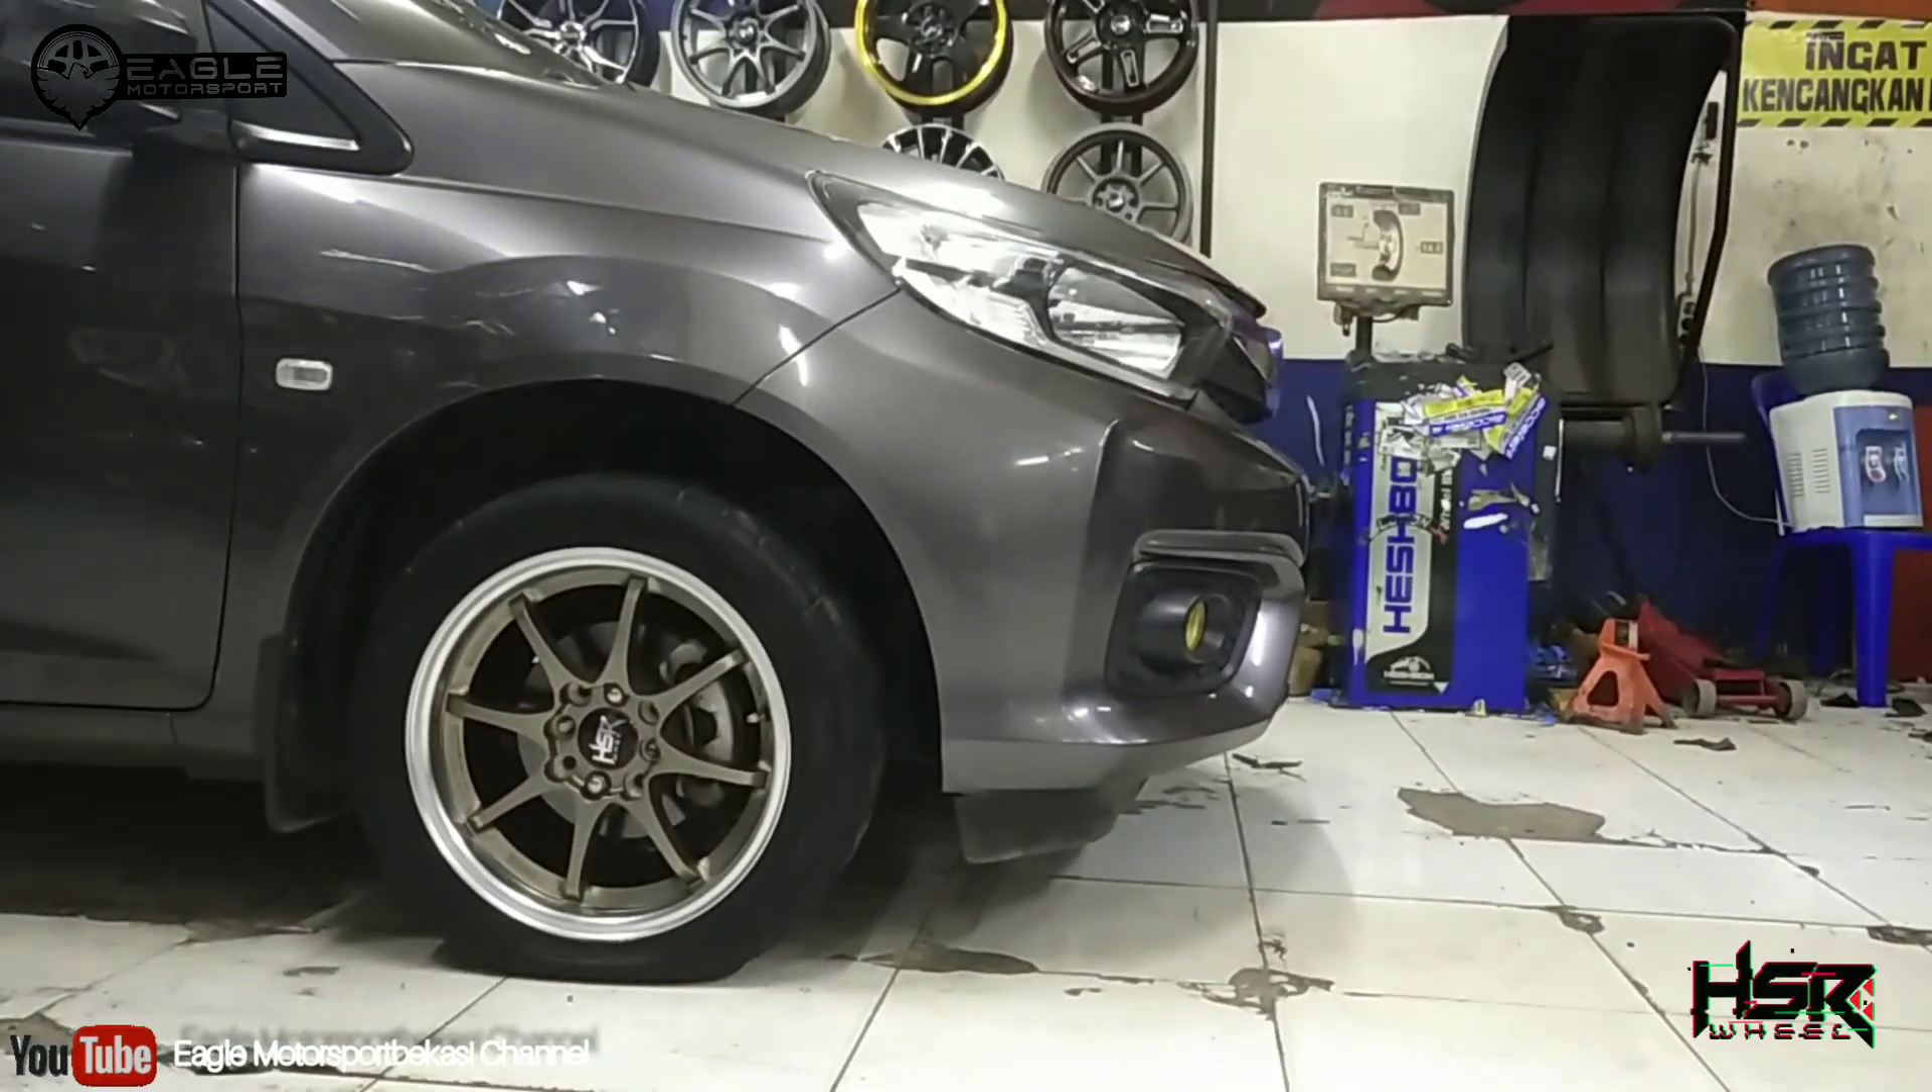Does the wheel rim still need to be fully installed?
No.